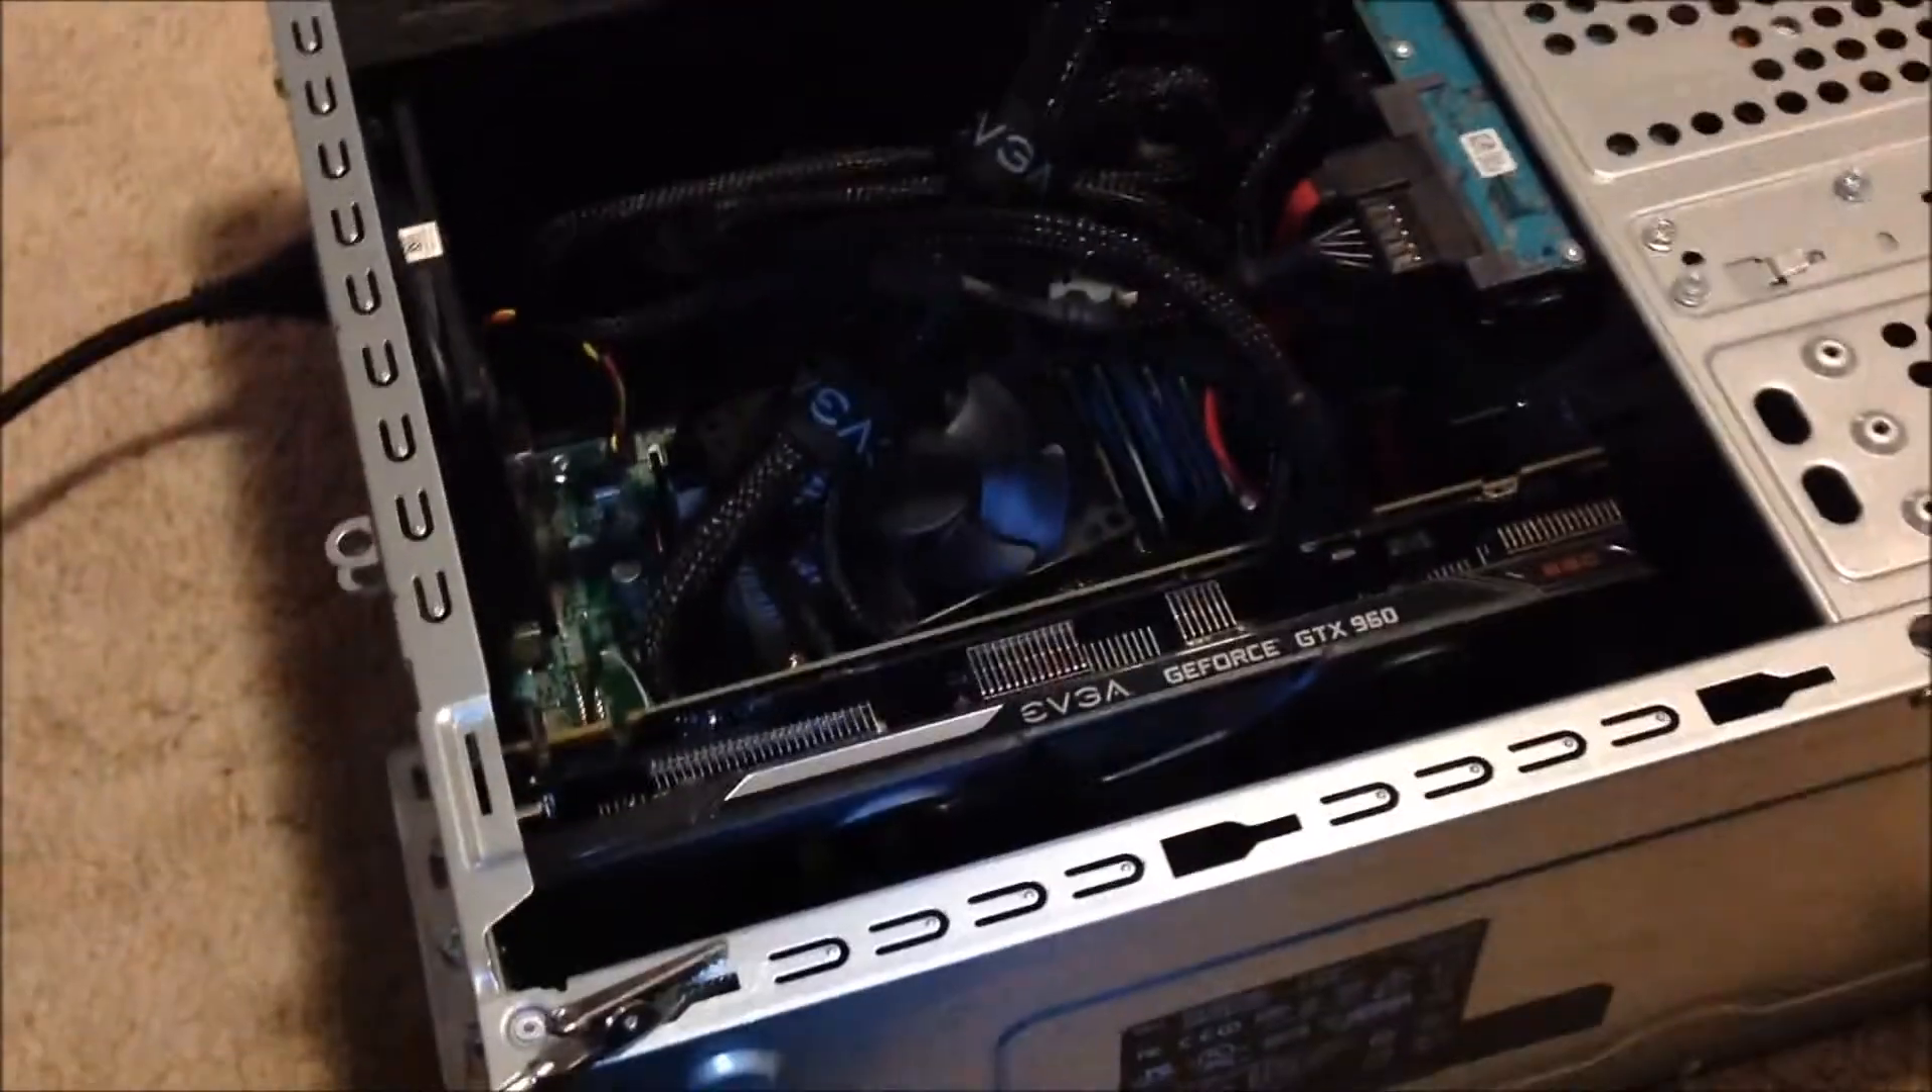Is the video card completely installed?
Yes.